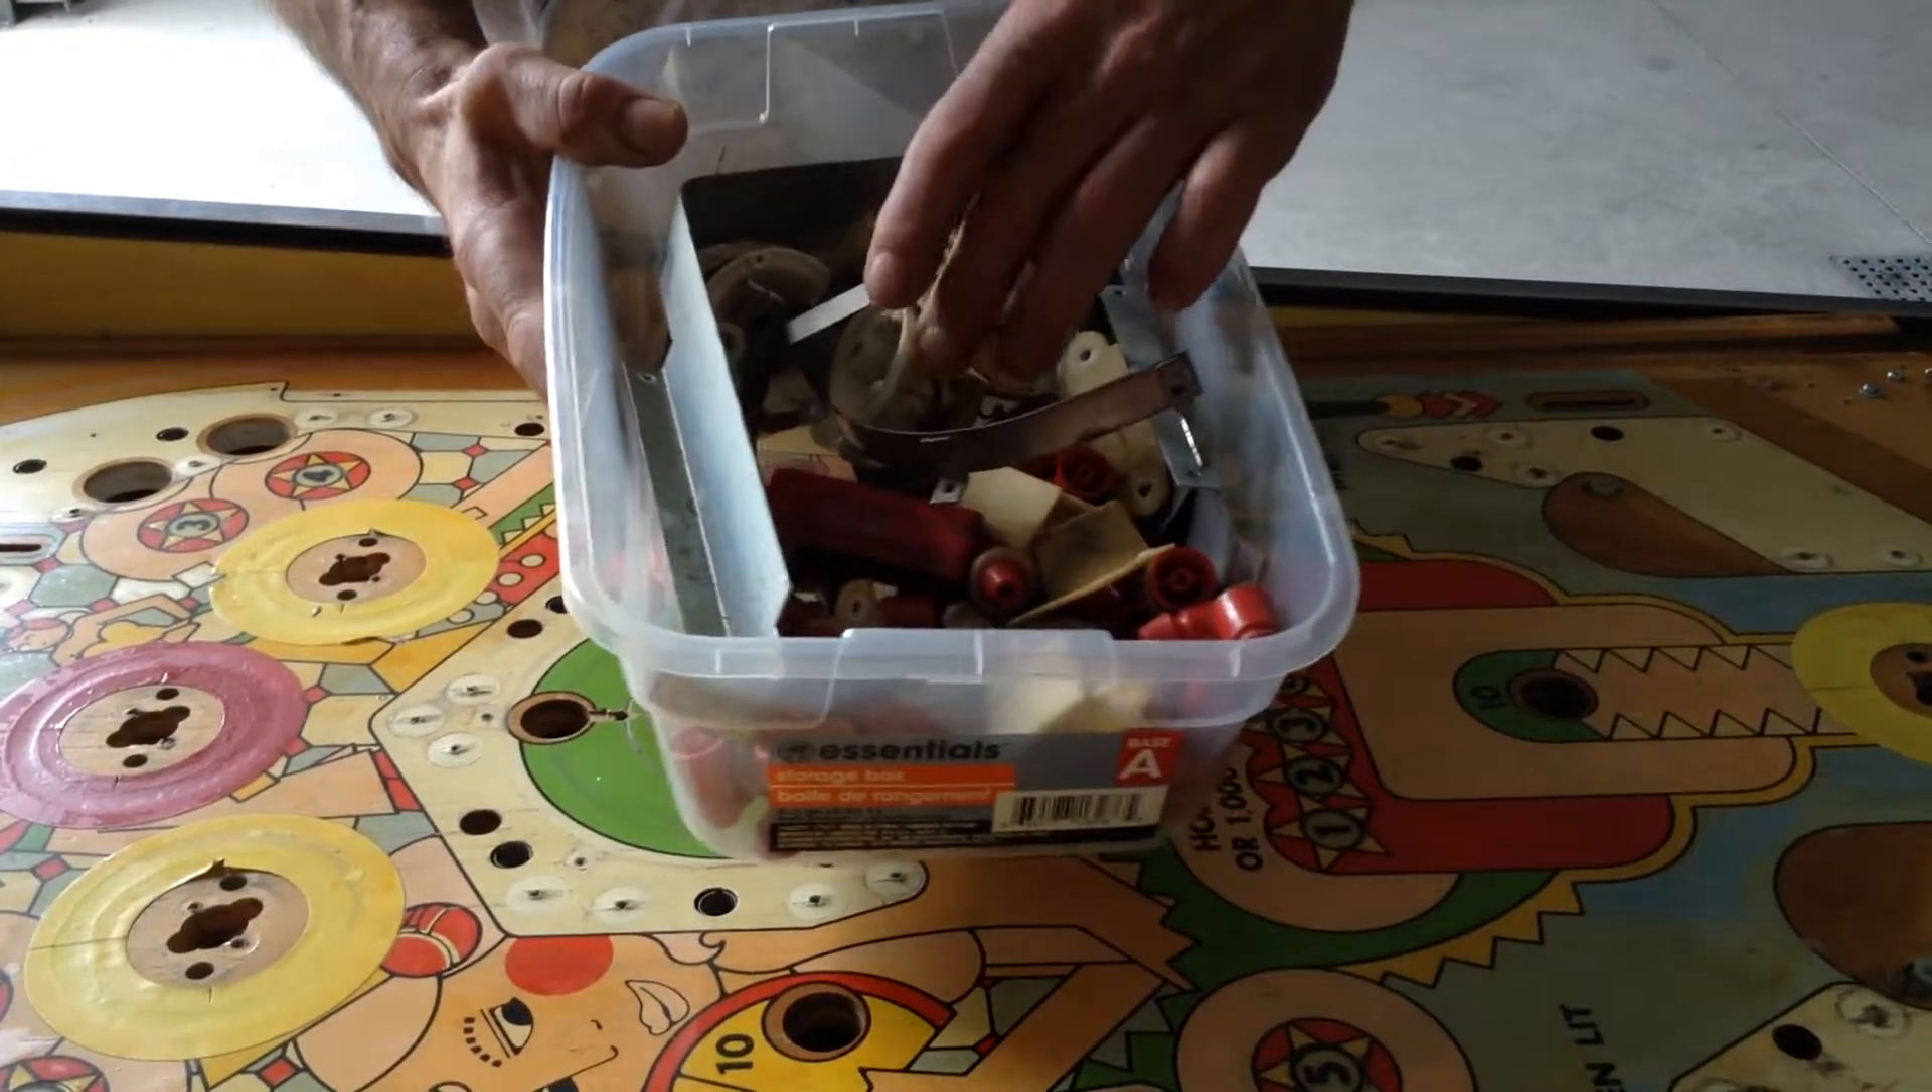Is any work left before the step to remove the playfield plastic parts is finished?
No.